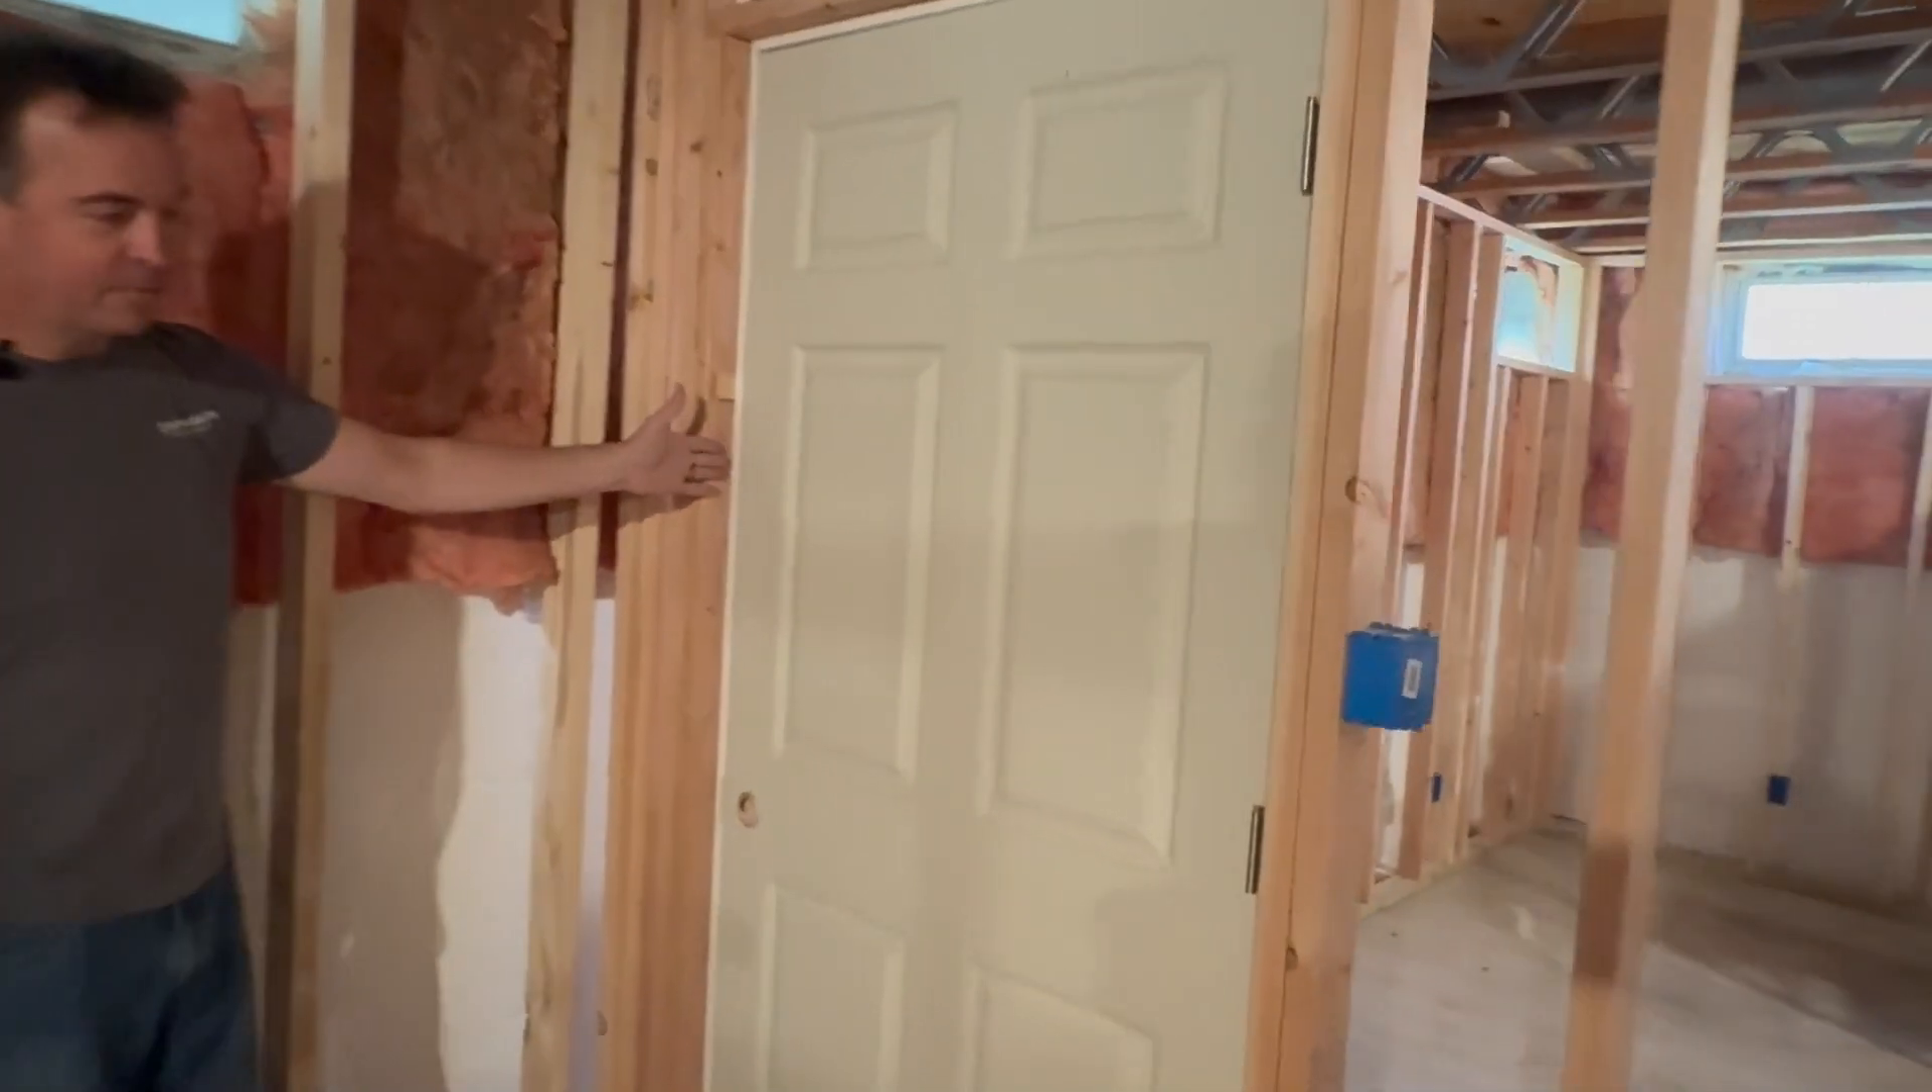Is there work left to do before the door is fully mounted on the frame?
No.